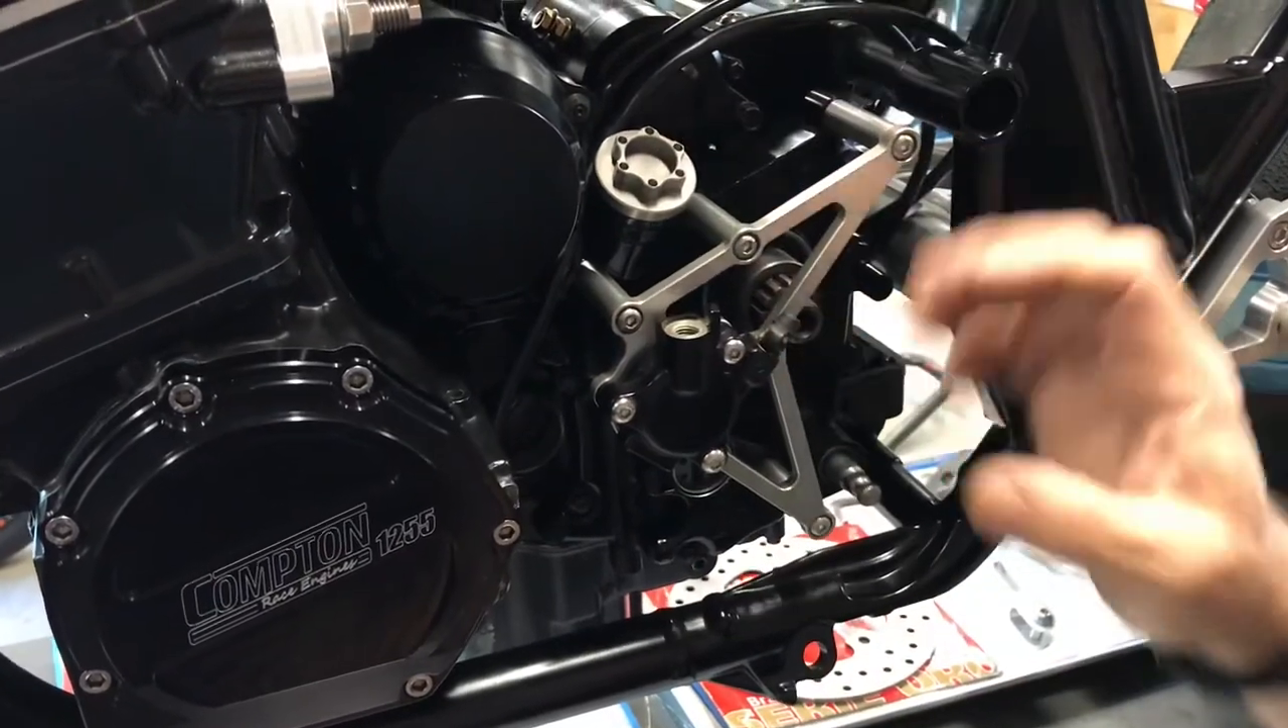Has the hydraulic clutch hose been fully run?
No.